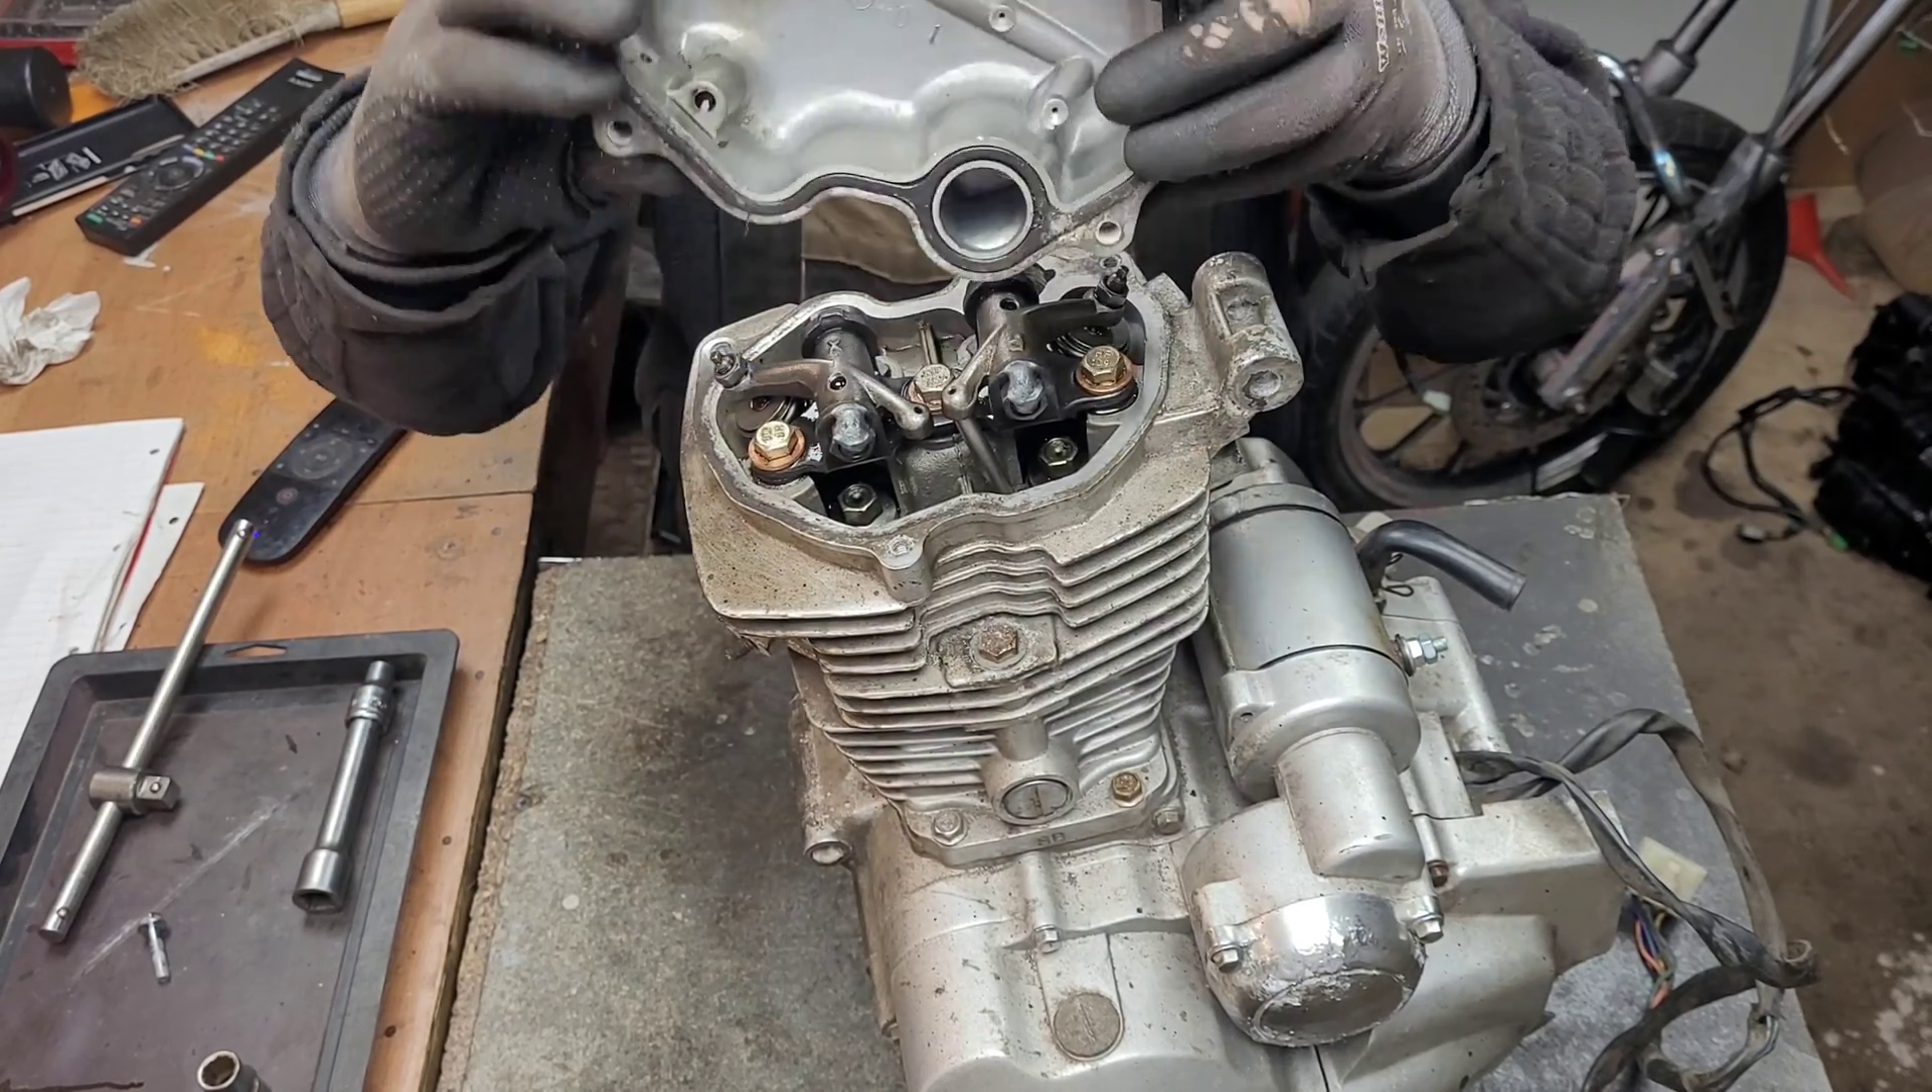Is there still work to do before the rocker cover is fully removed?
No.